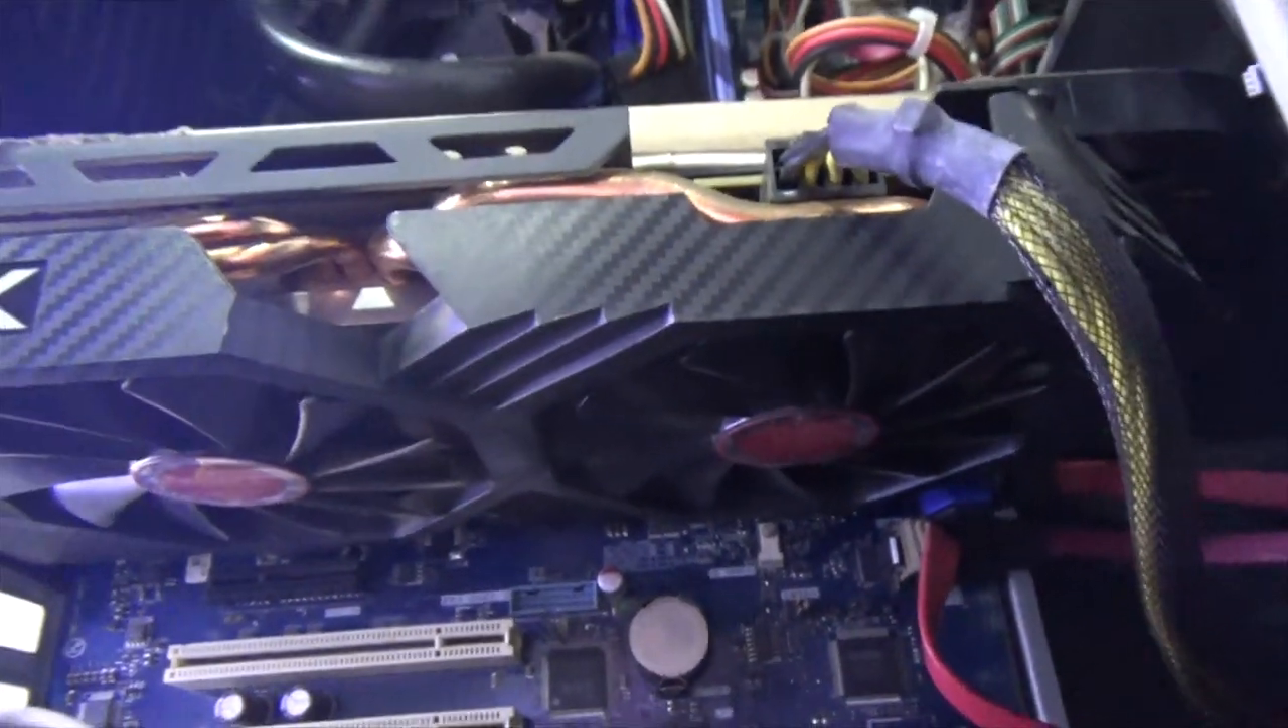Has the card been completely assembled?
Yes.